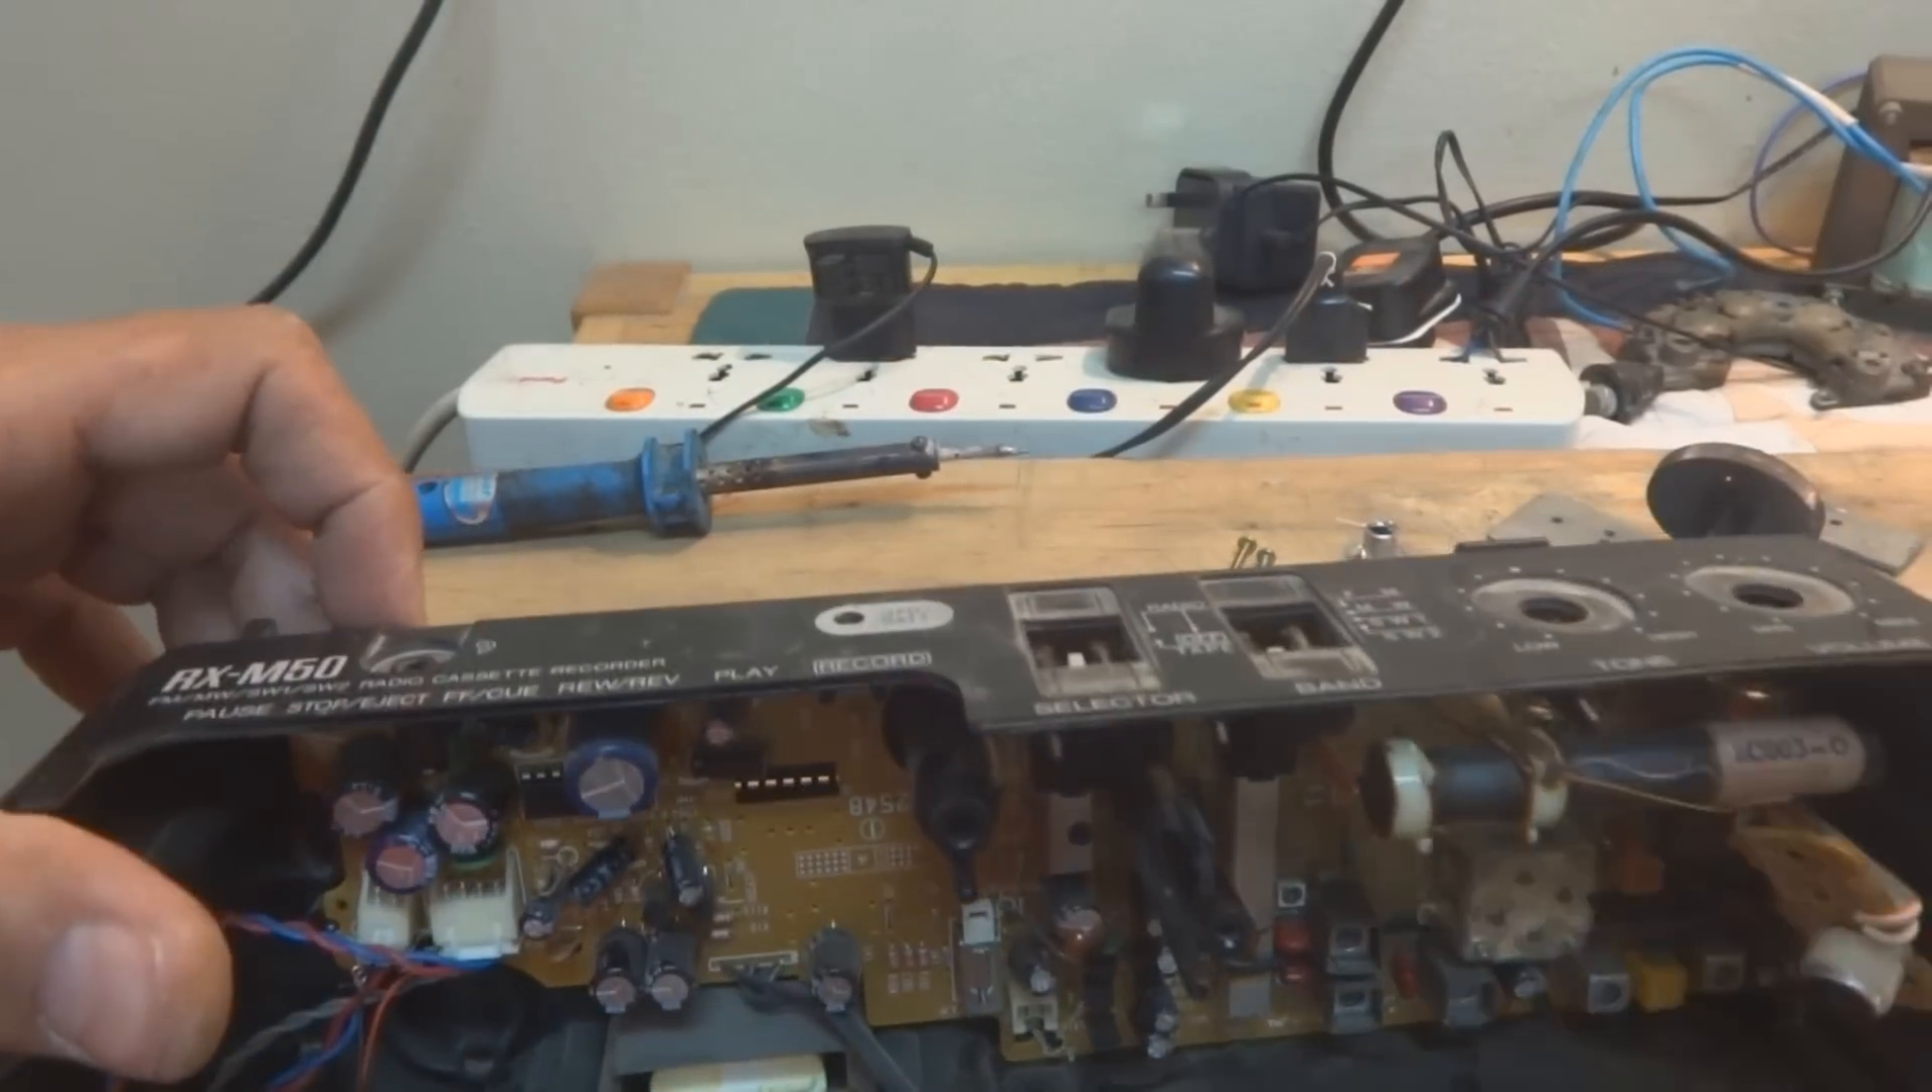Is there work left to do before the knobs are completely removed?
No.